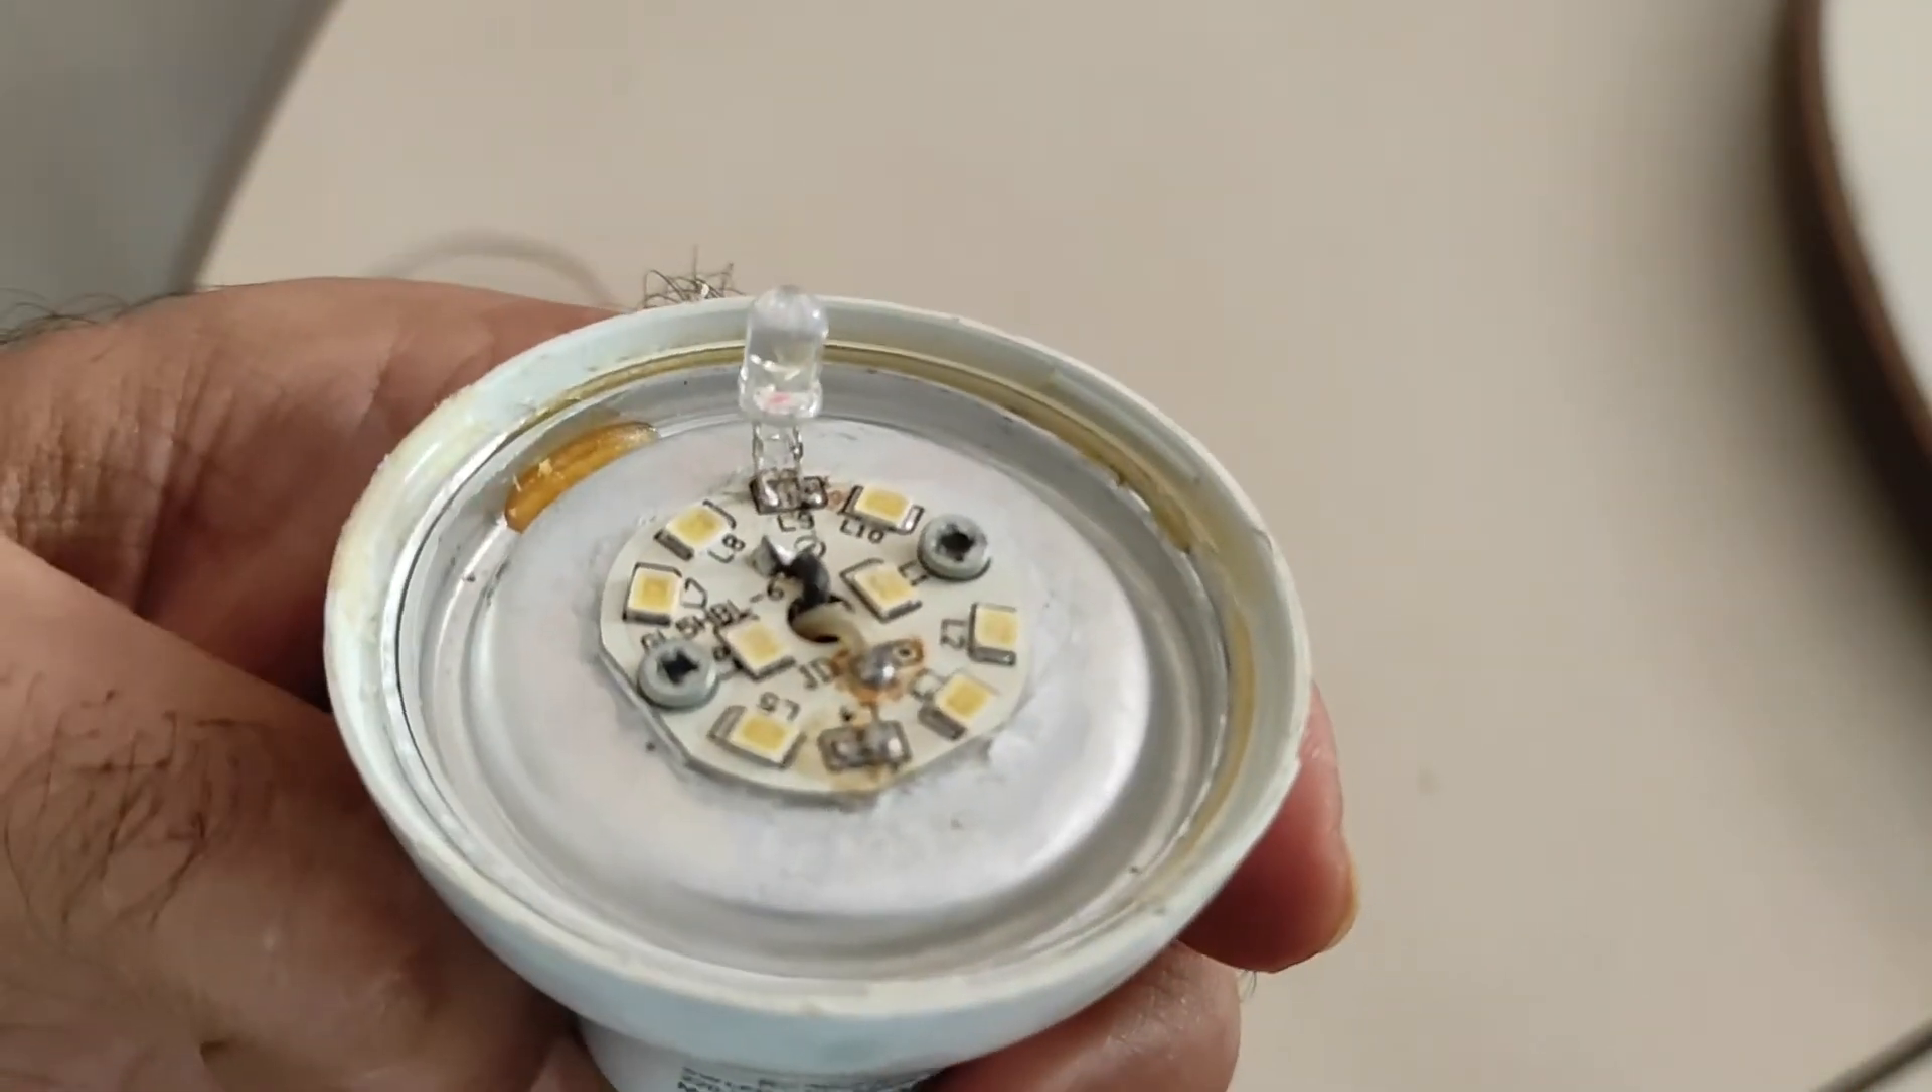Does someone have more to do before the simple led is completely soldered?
No.